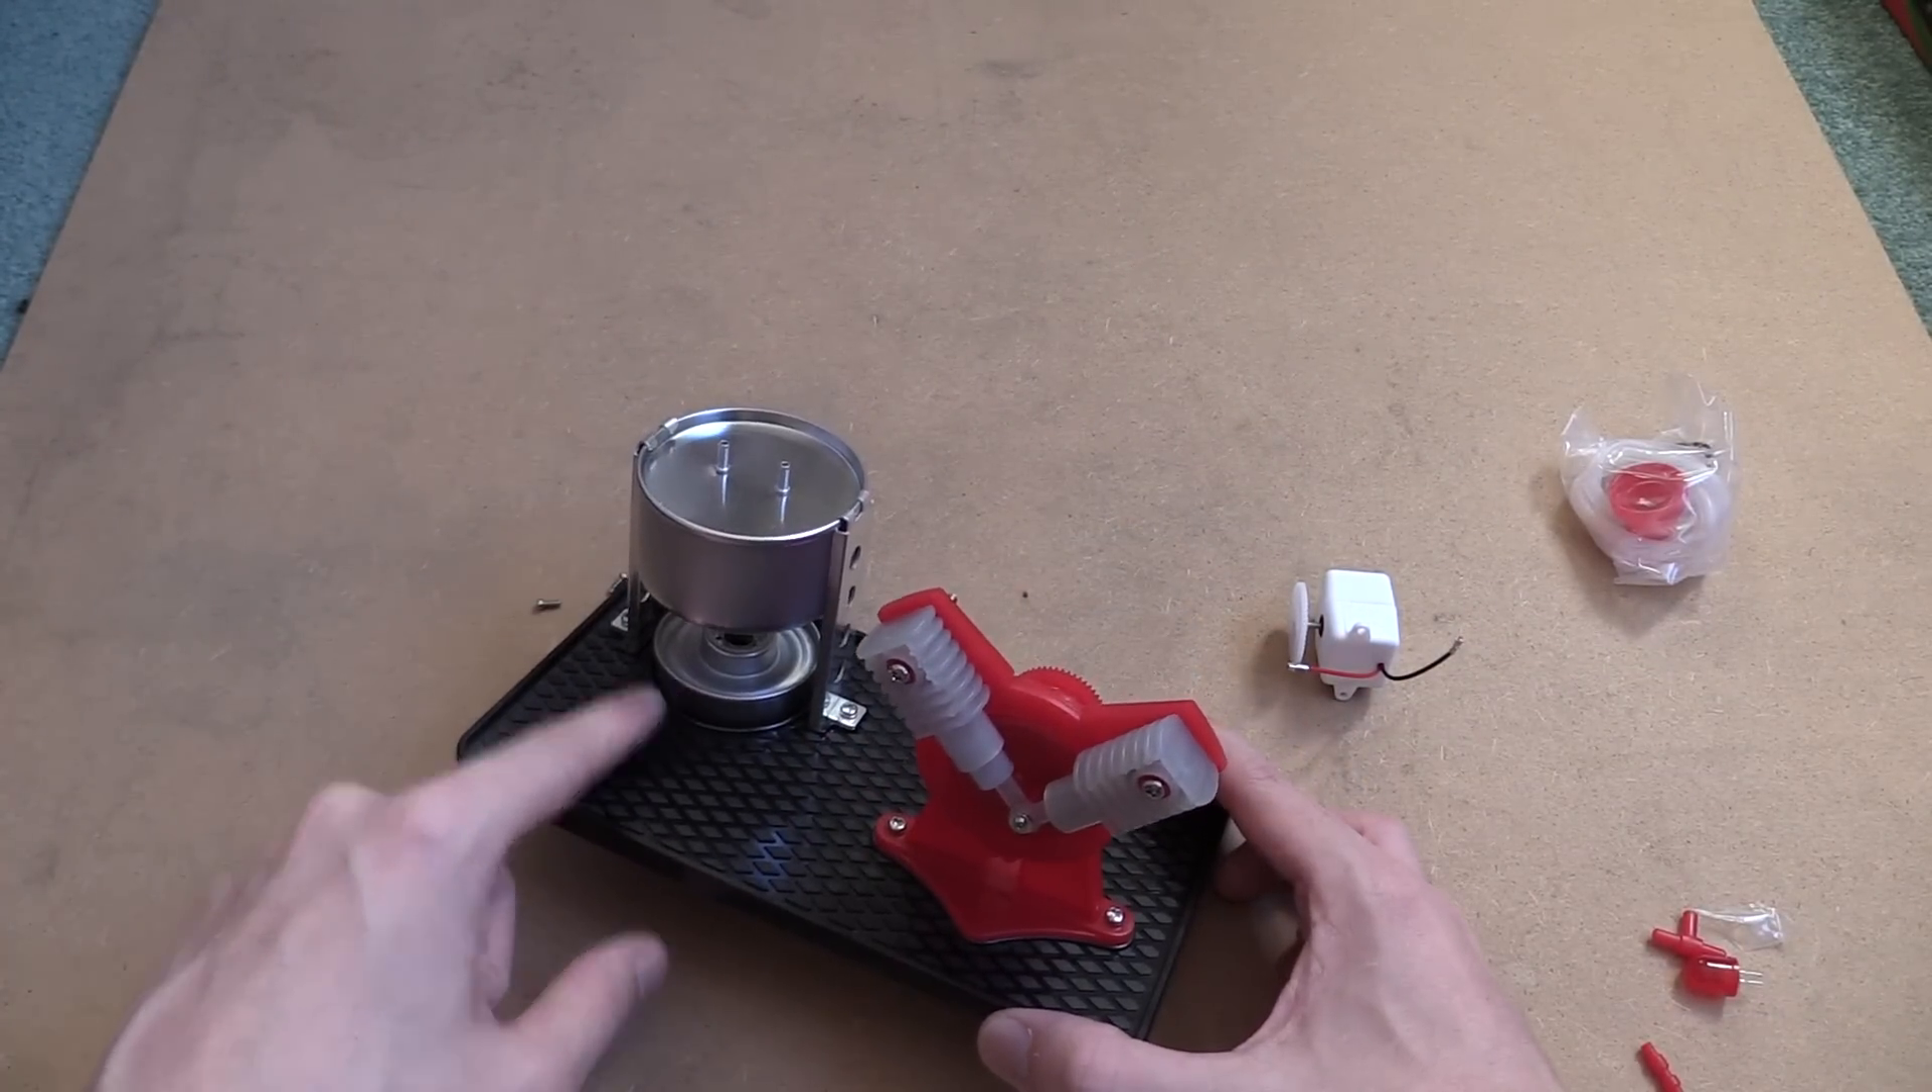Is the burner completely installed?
Yes.